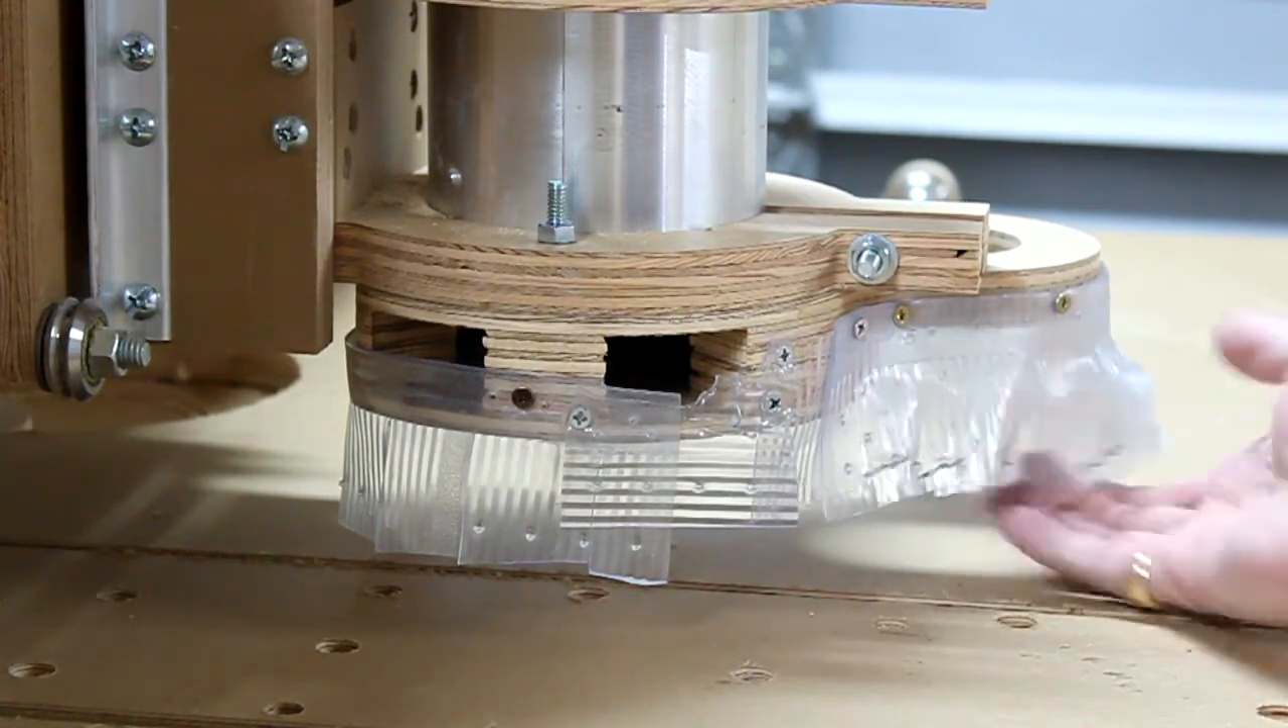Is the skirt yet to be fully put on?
No.